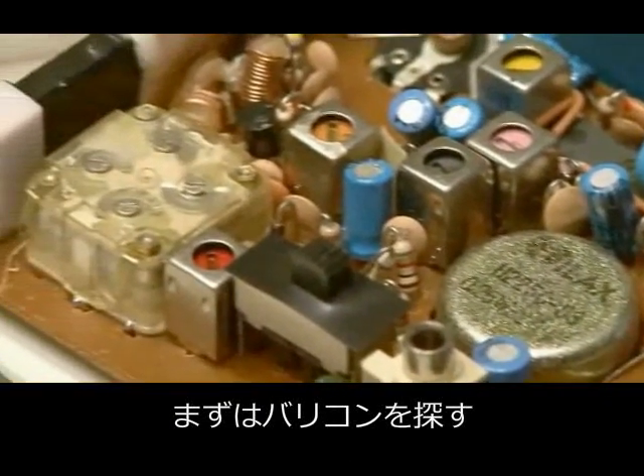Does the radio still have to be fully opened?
No.